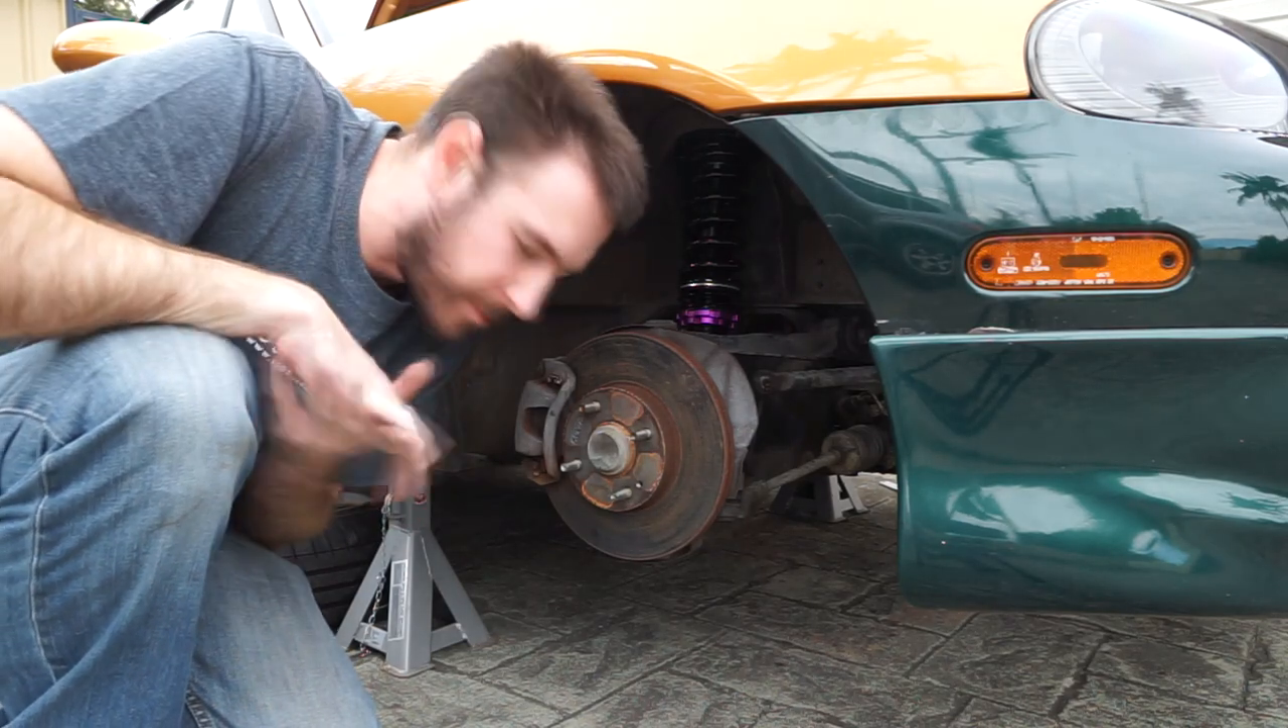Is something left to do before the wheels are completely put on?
Yes.